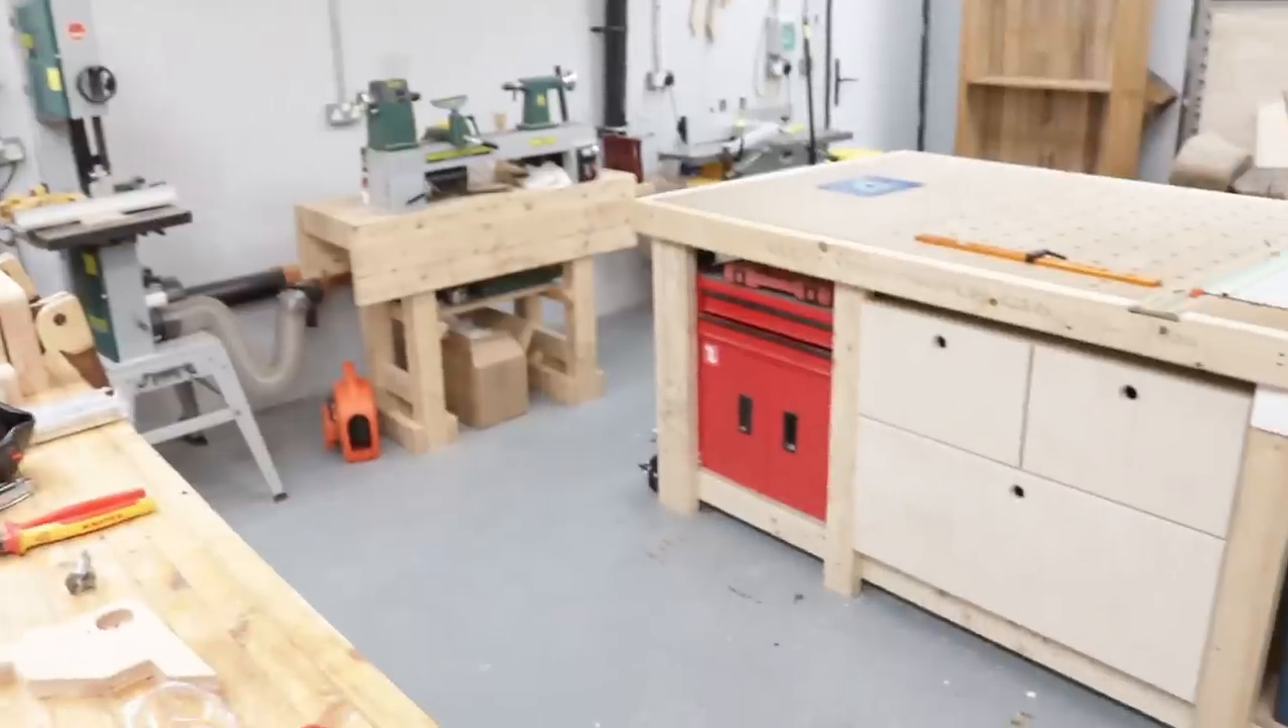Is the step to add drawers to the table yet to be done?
No.